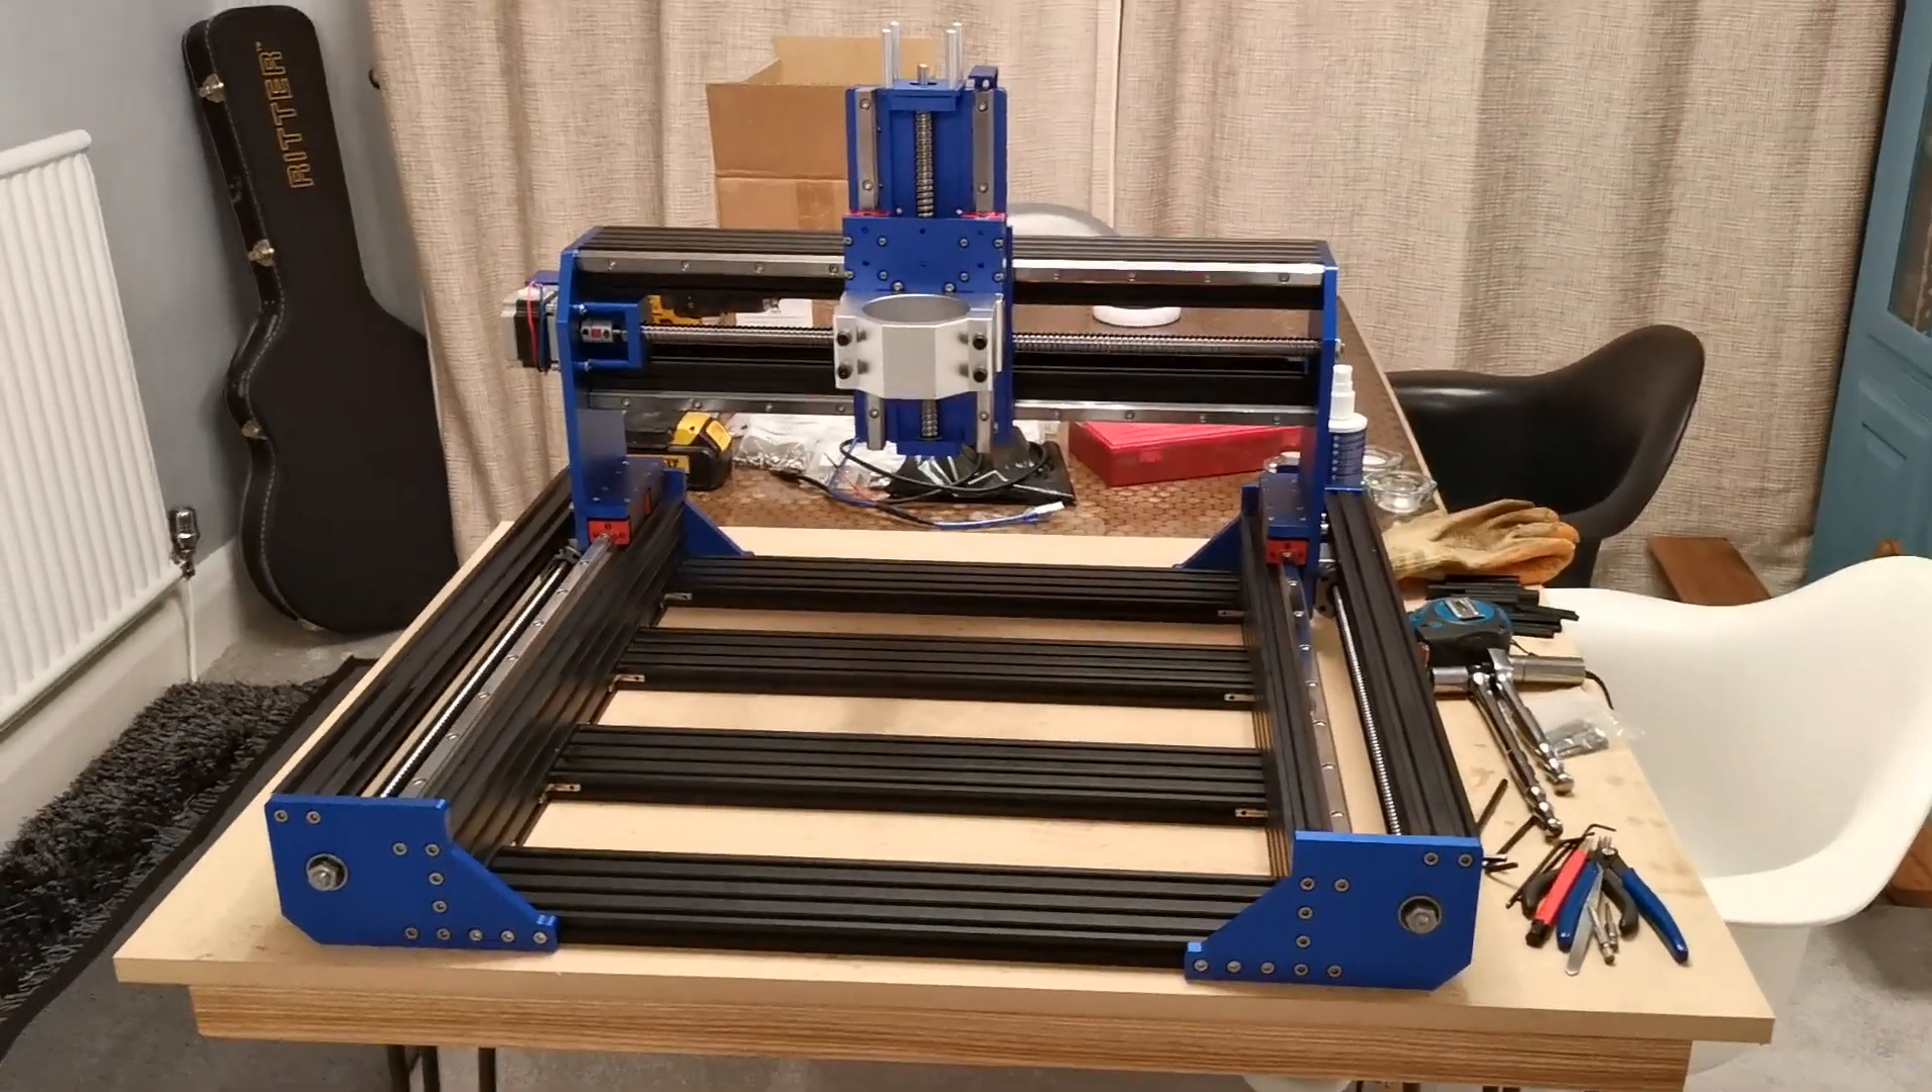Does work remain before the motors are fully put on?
Yes.